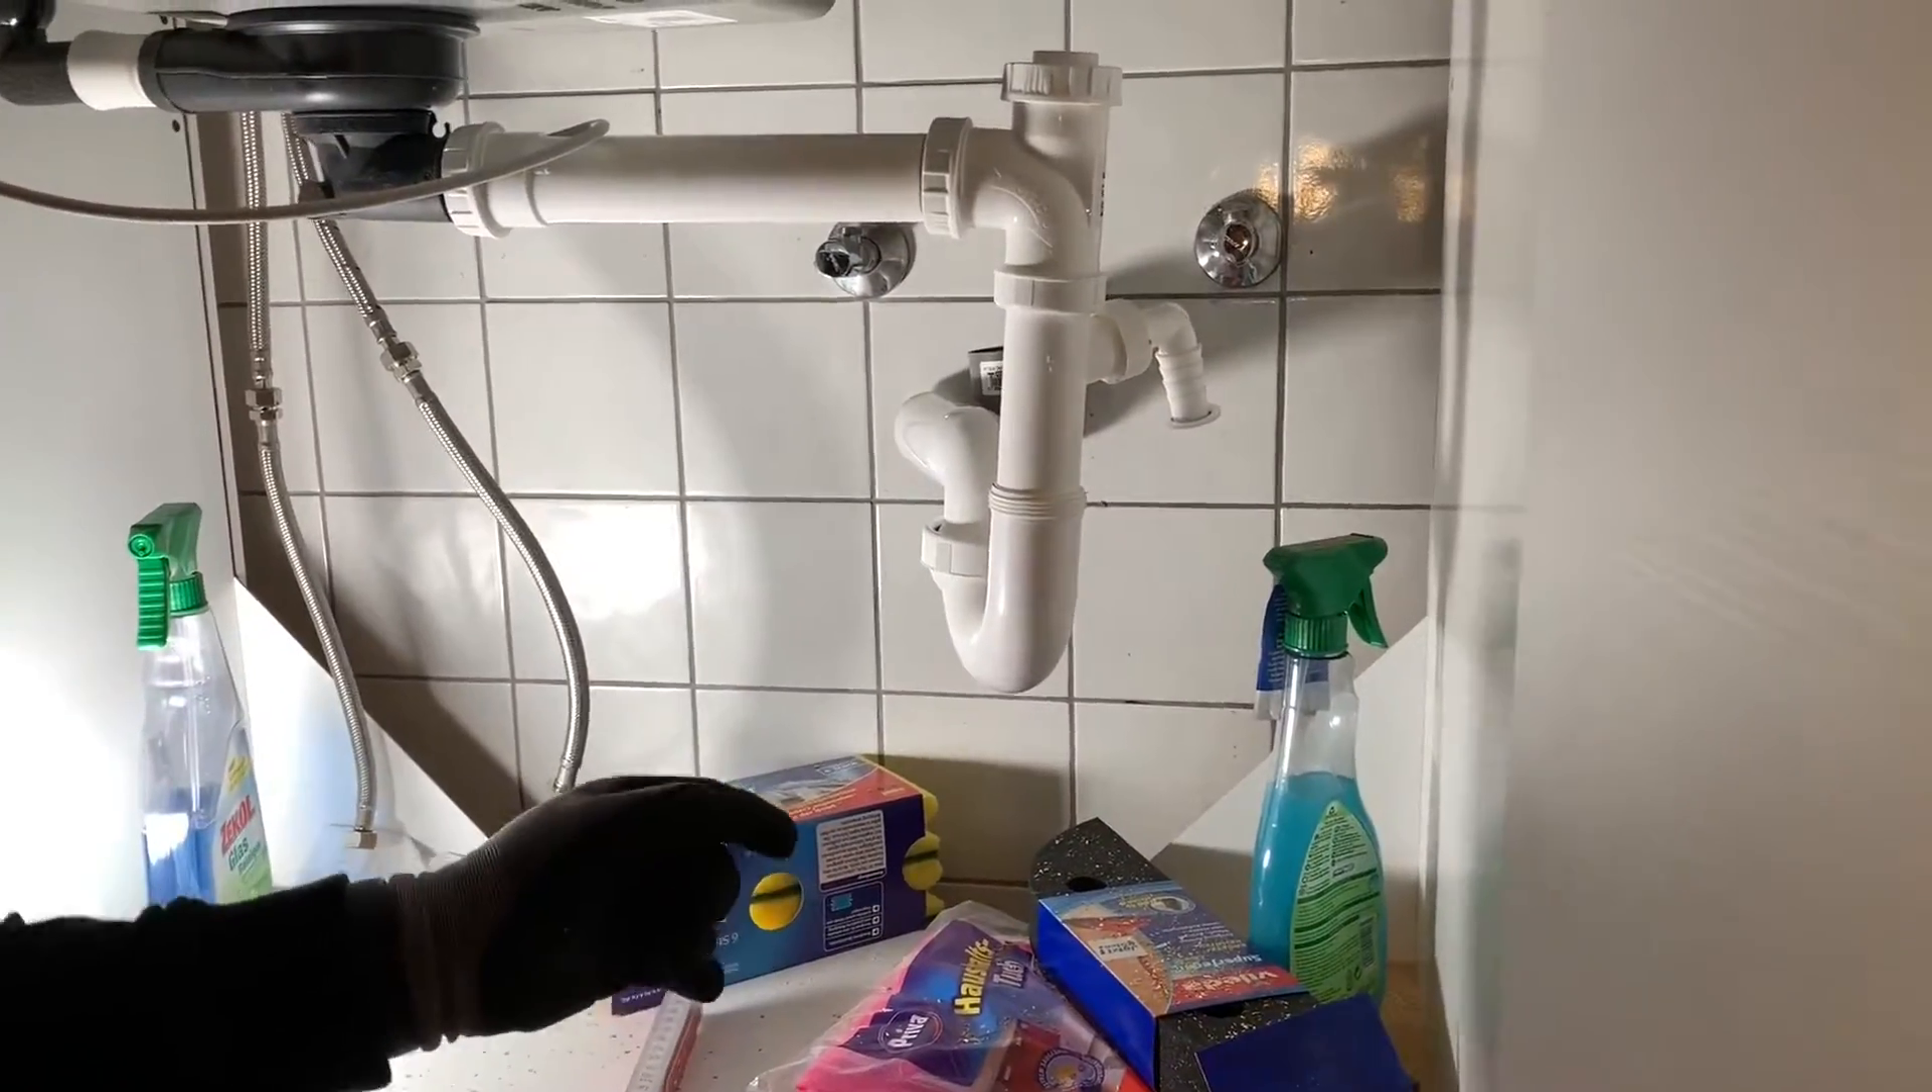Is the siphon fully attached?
Yes.